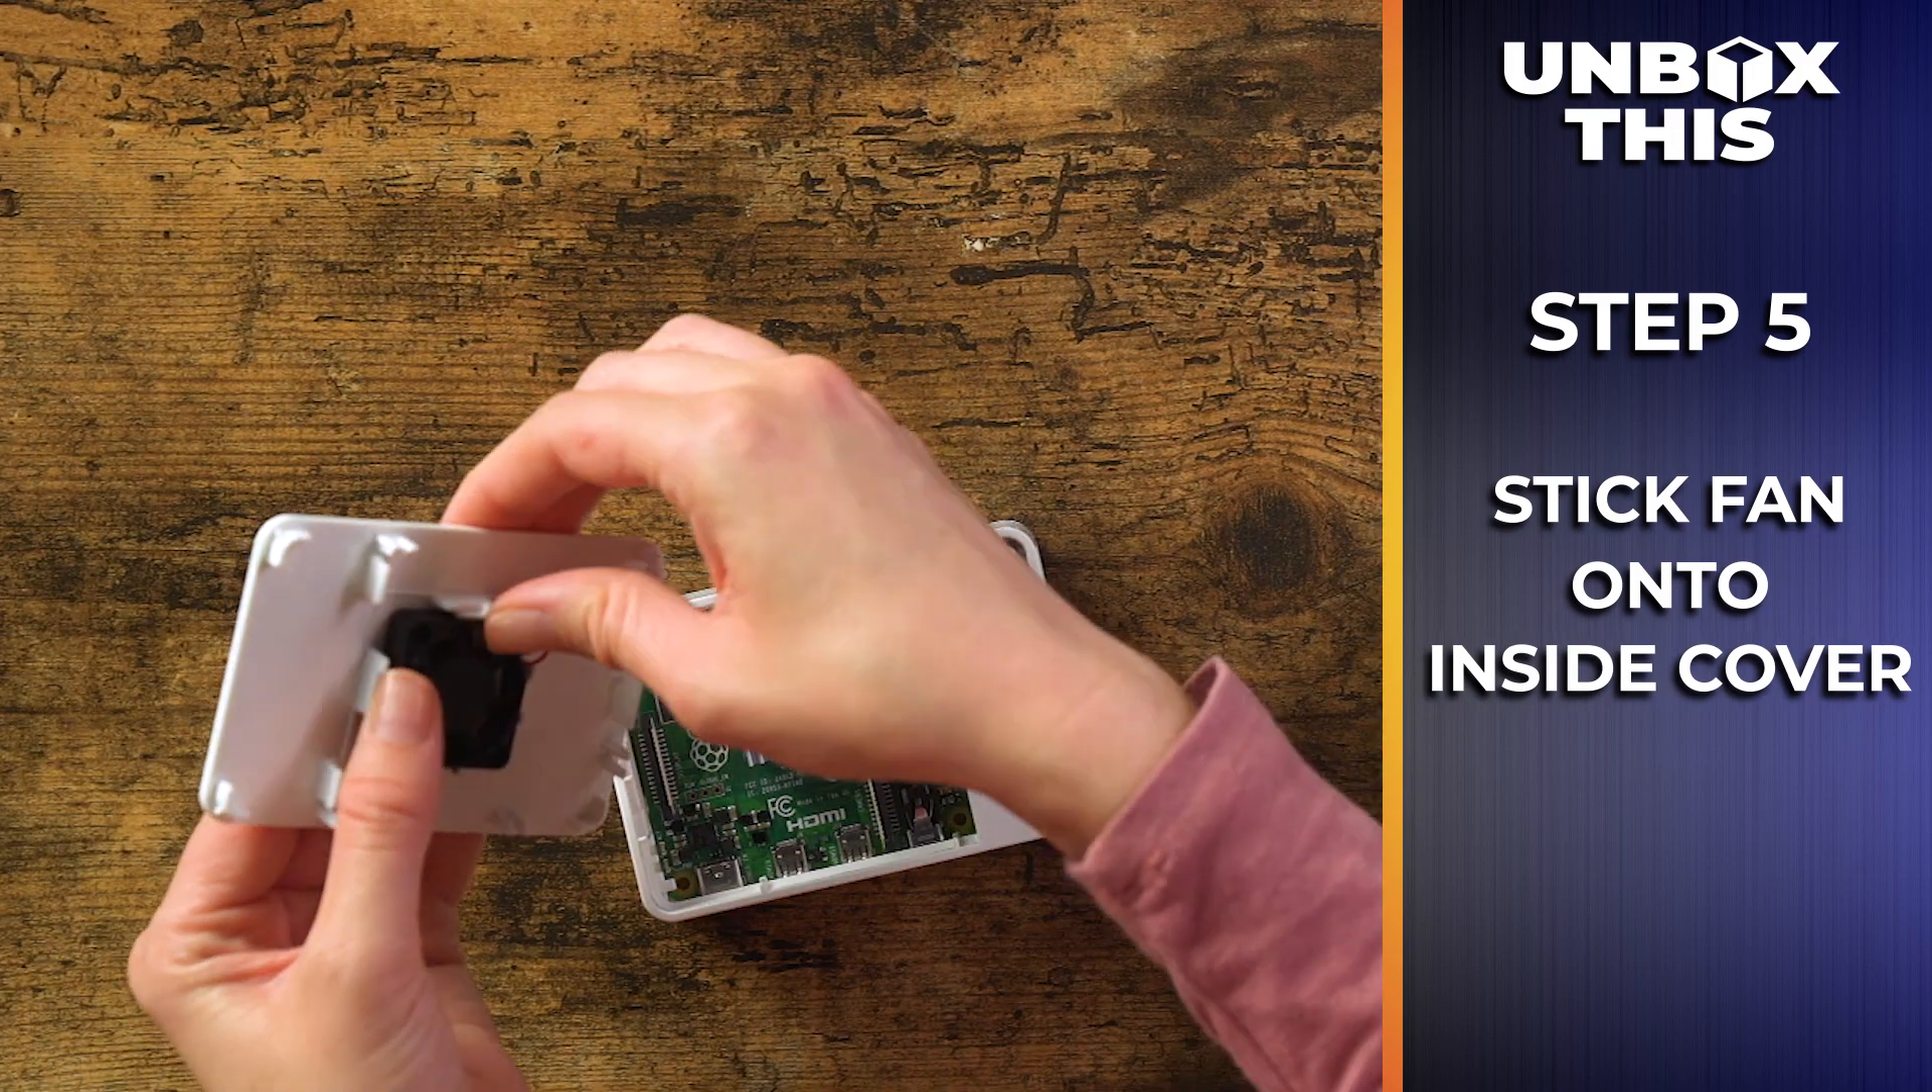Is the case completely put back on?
No.